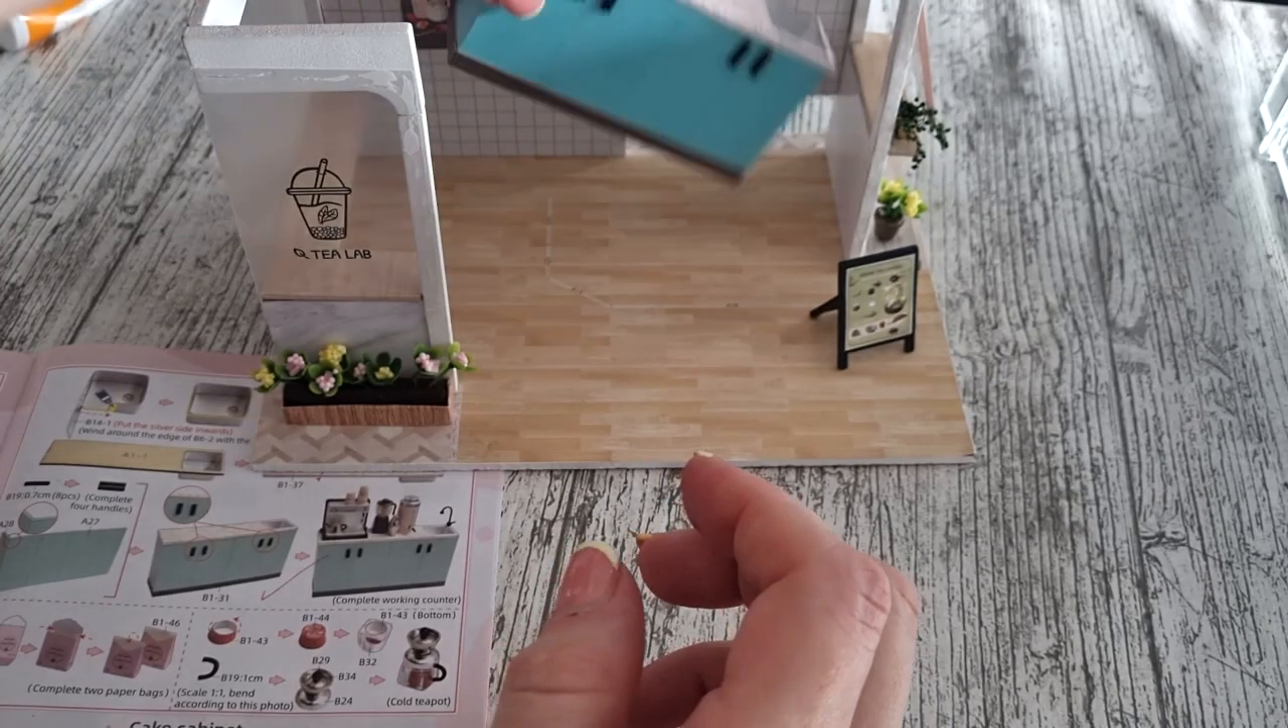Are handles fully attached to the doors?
Yes.